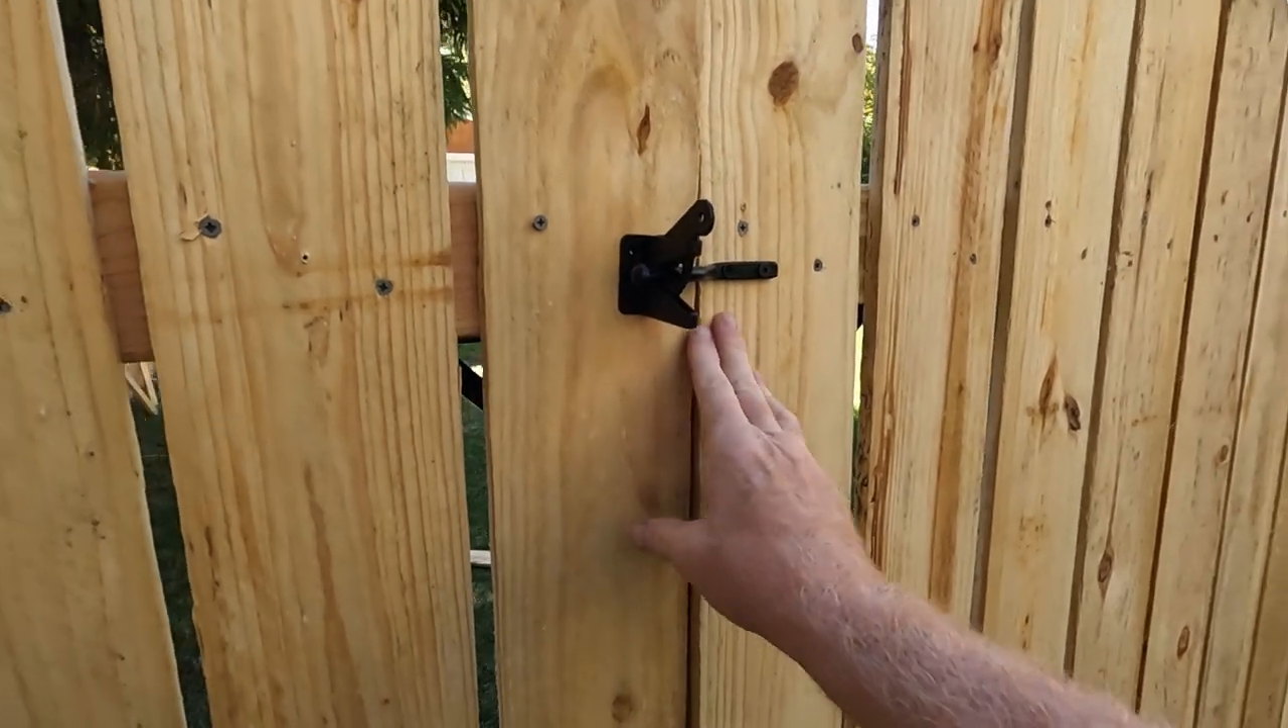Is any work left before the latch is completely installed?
No.